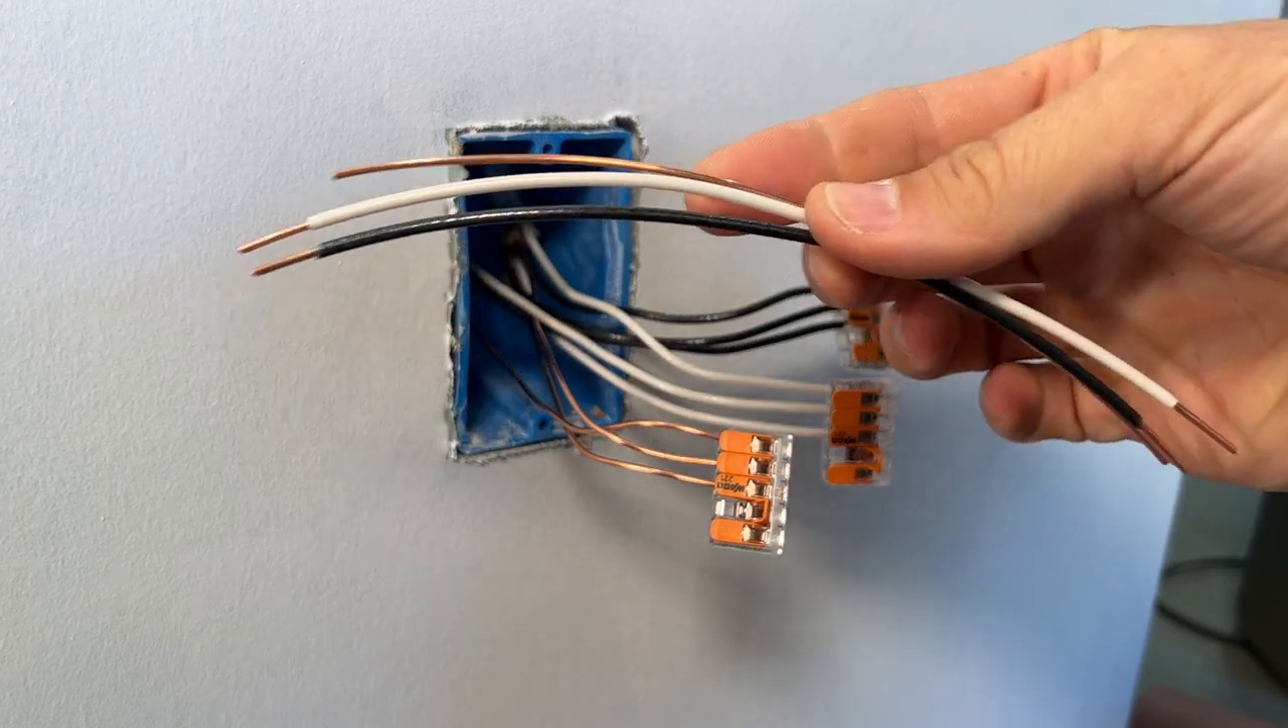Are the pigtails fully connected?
No.